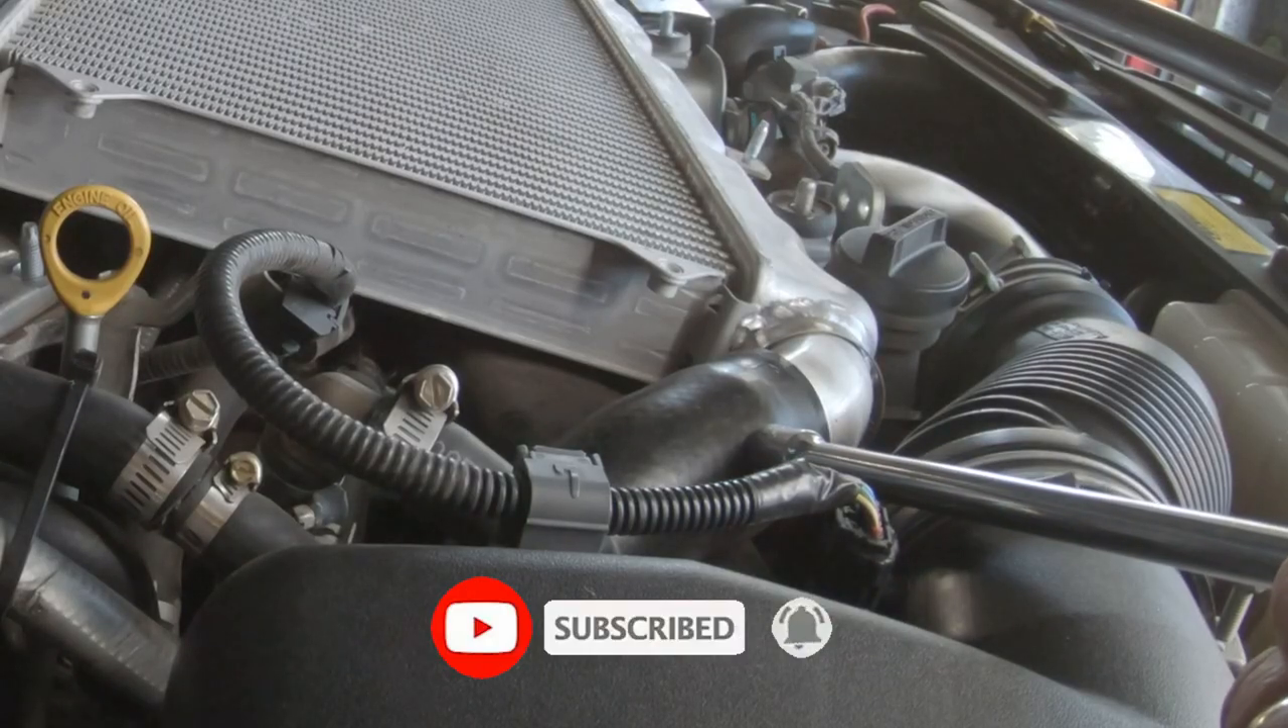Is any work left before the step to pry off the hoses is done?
Yes.